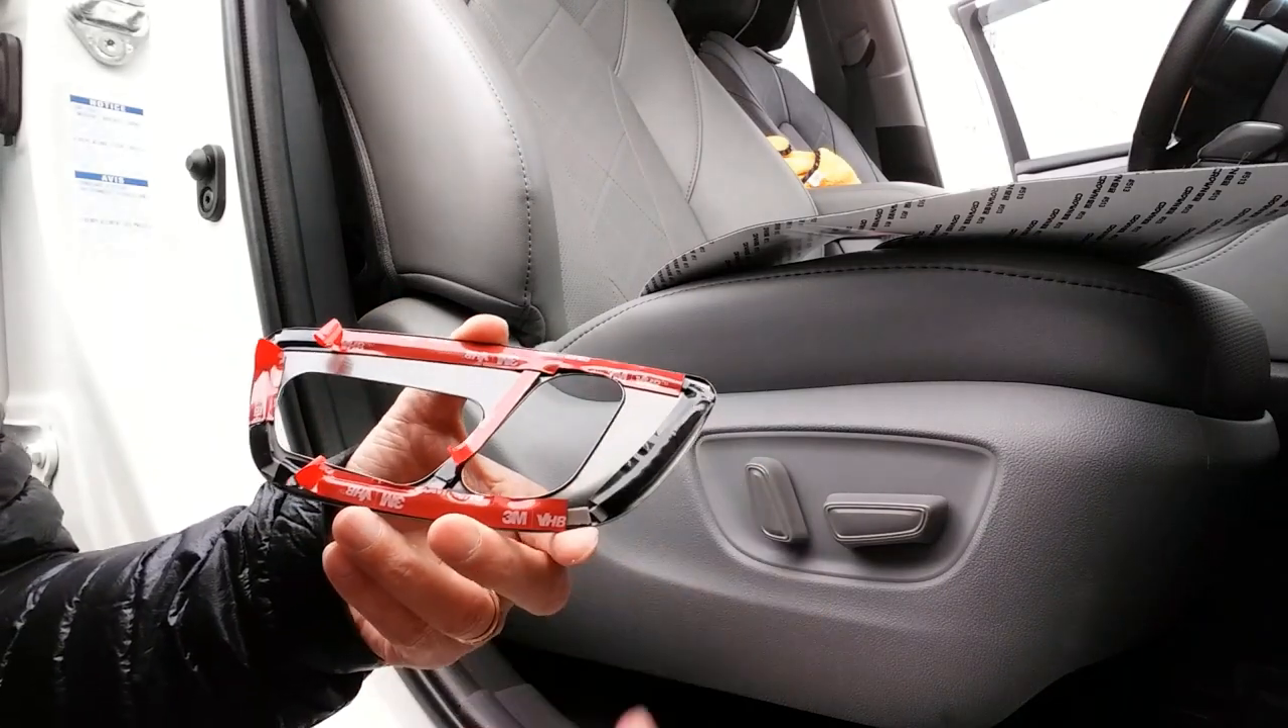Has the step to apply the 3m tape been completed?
Yes.